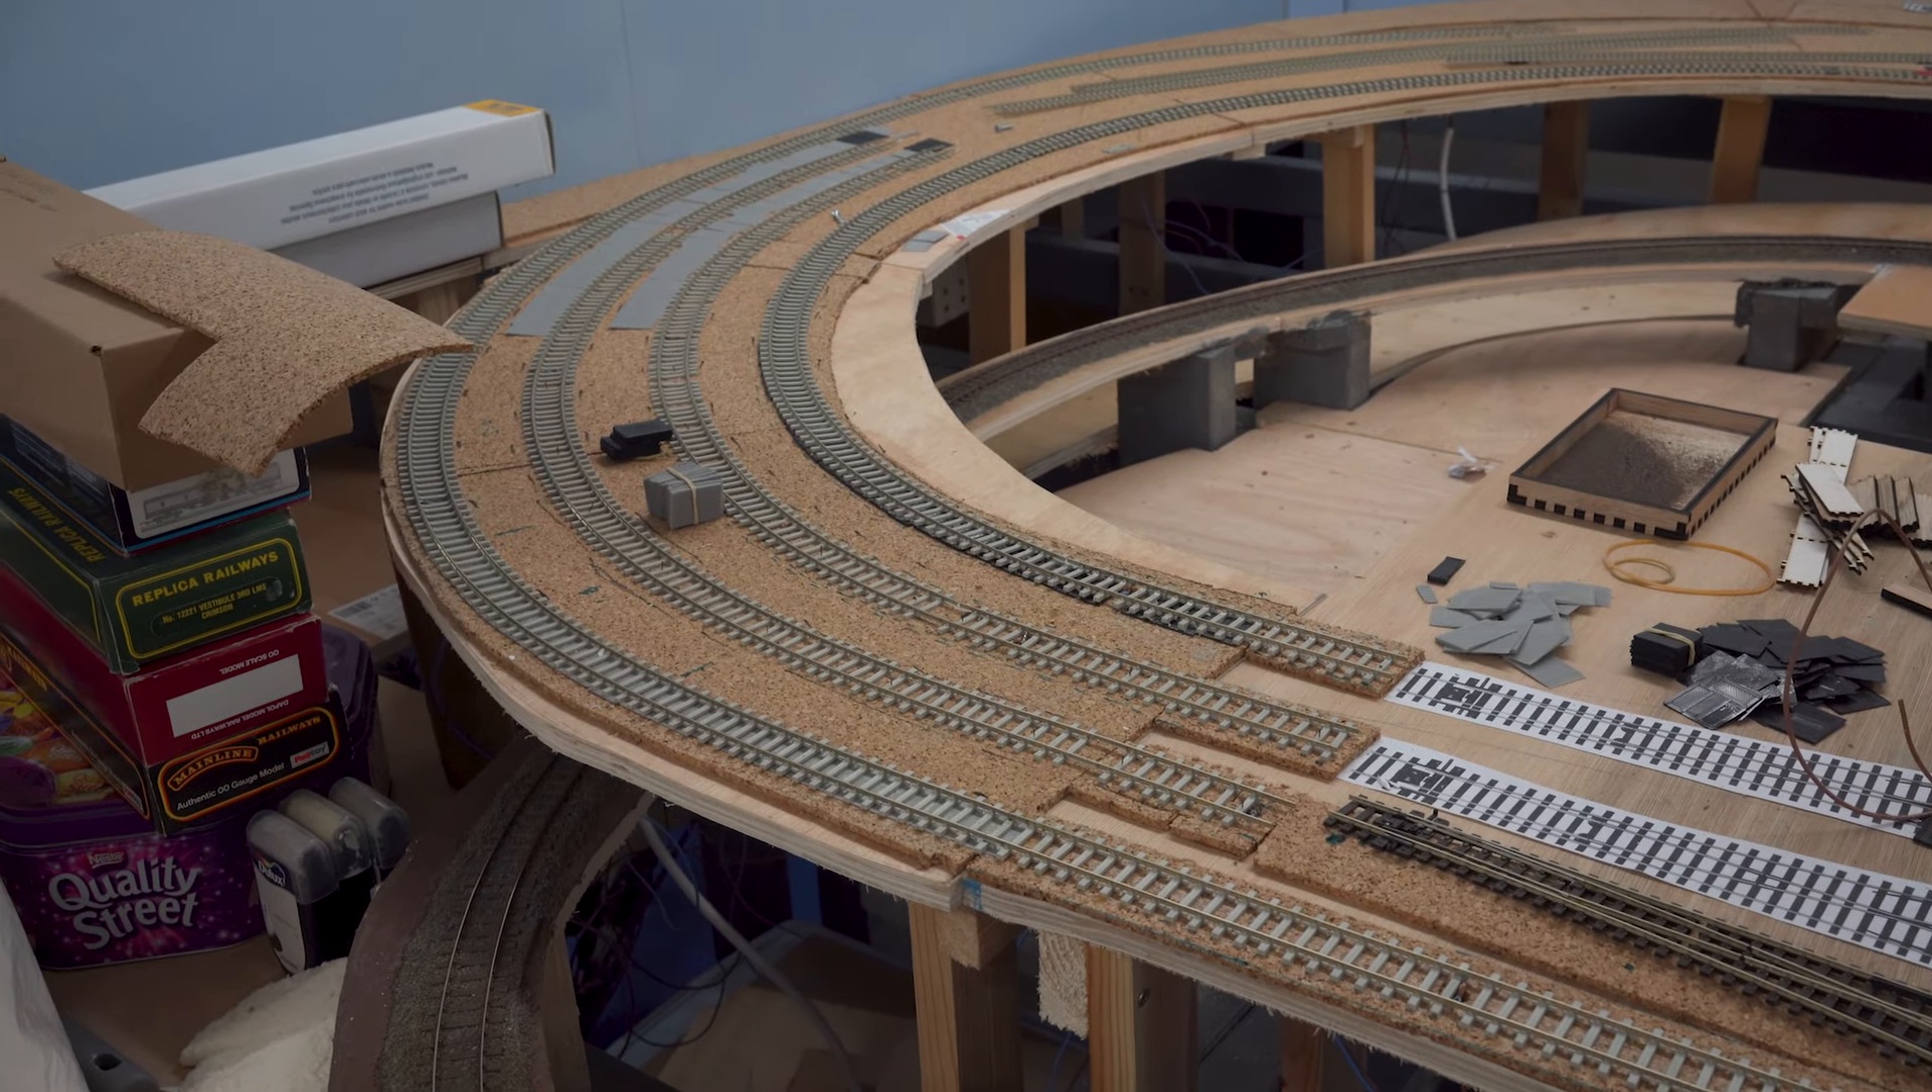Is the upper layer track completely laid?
No.